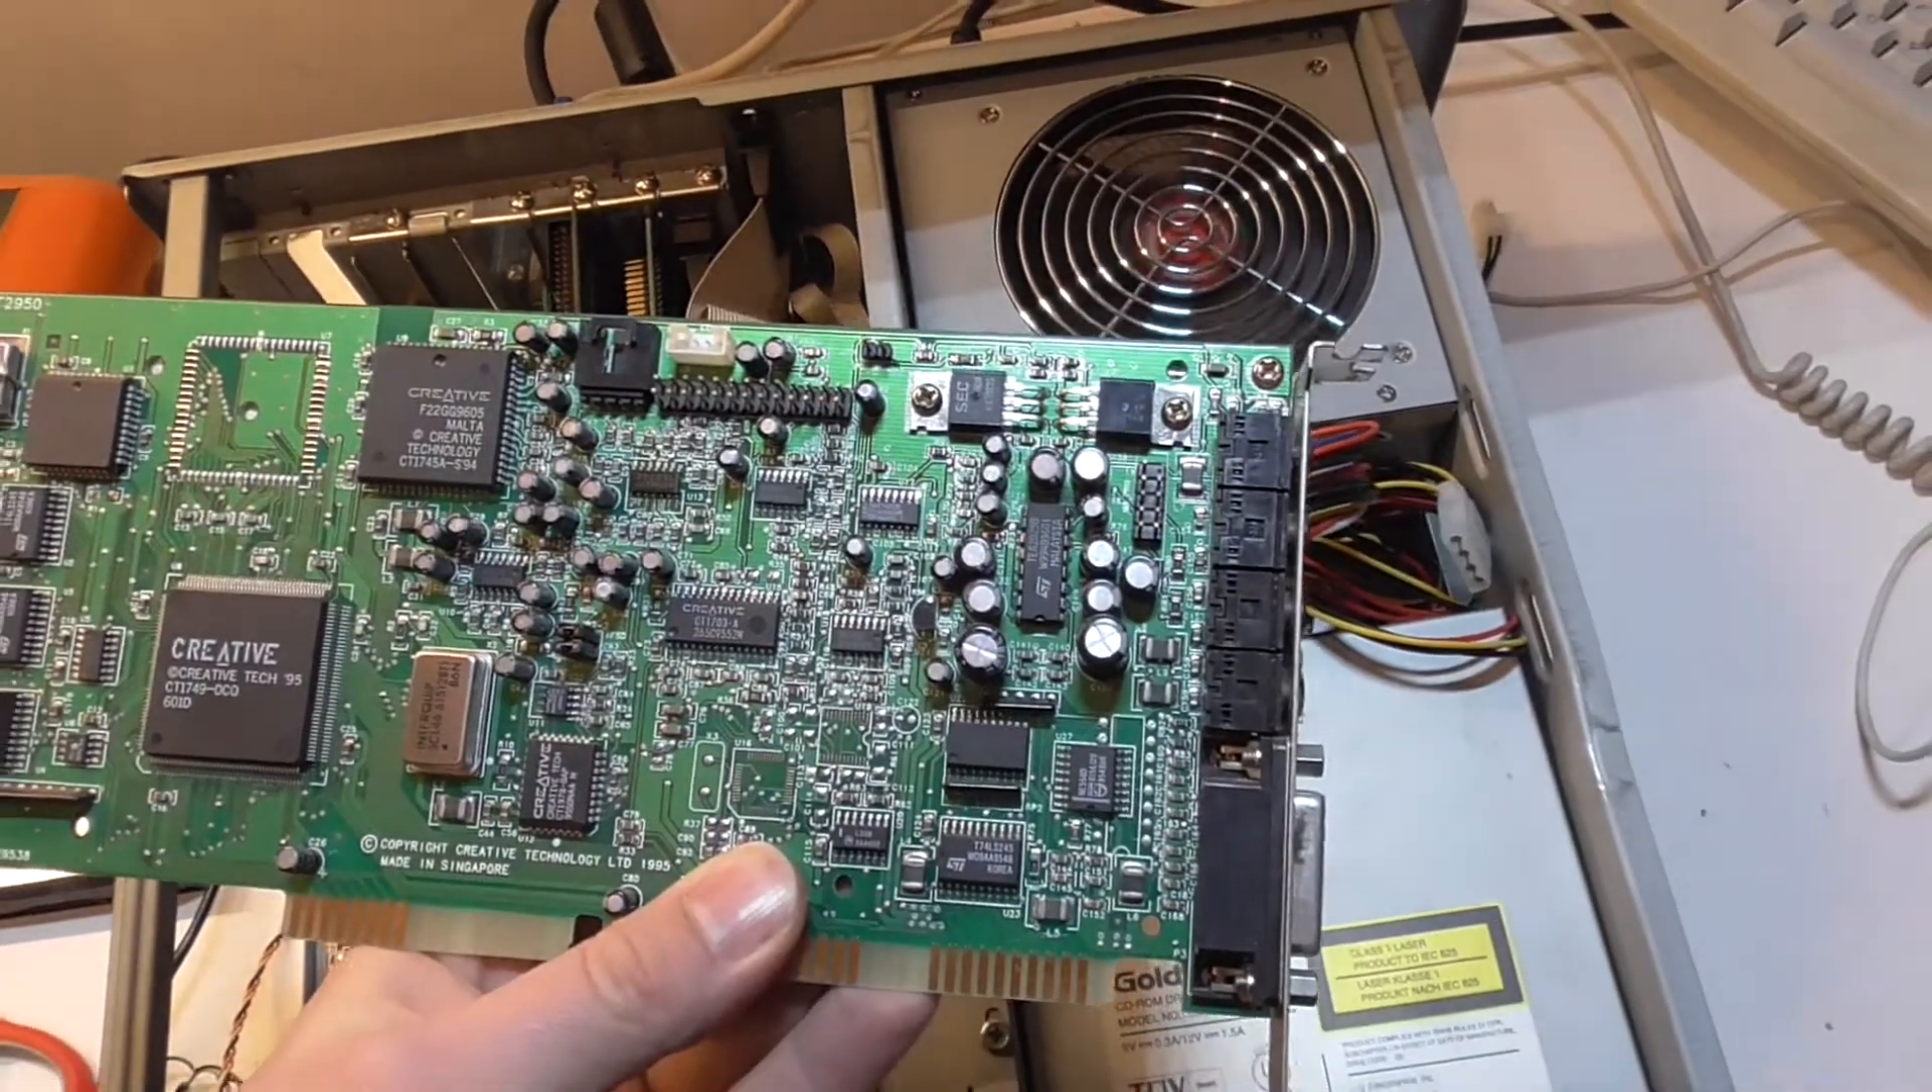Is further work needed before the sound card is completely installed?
Yes.